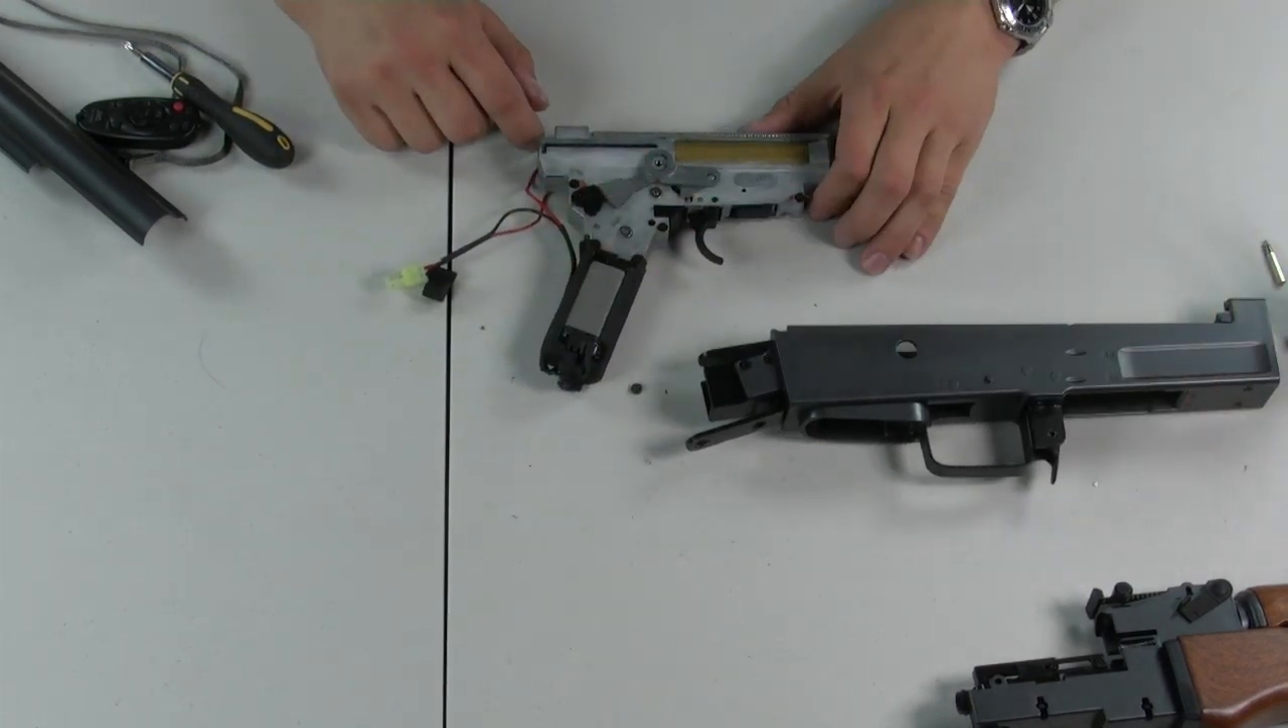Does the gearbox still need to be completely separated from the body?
No.